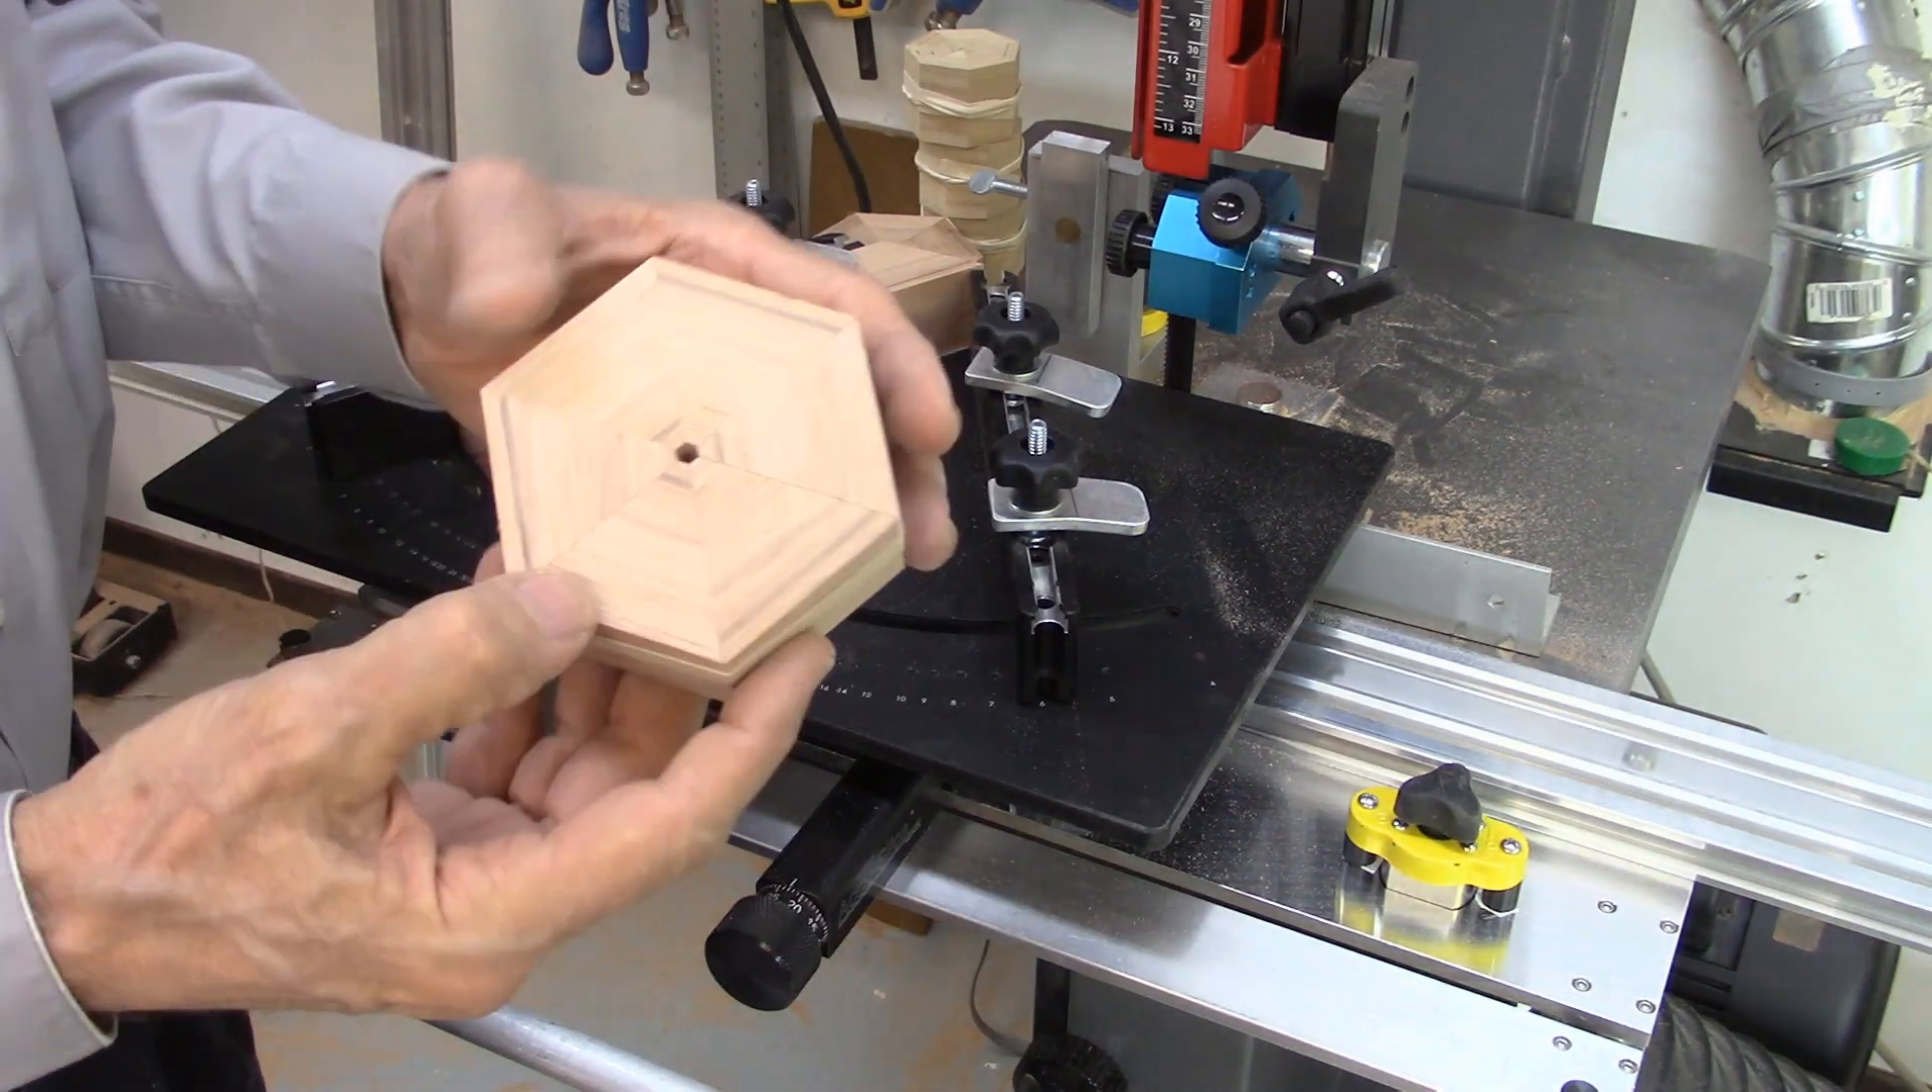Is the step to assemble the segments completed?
Yes.